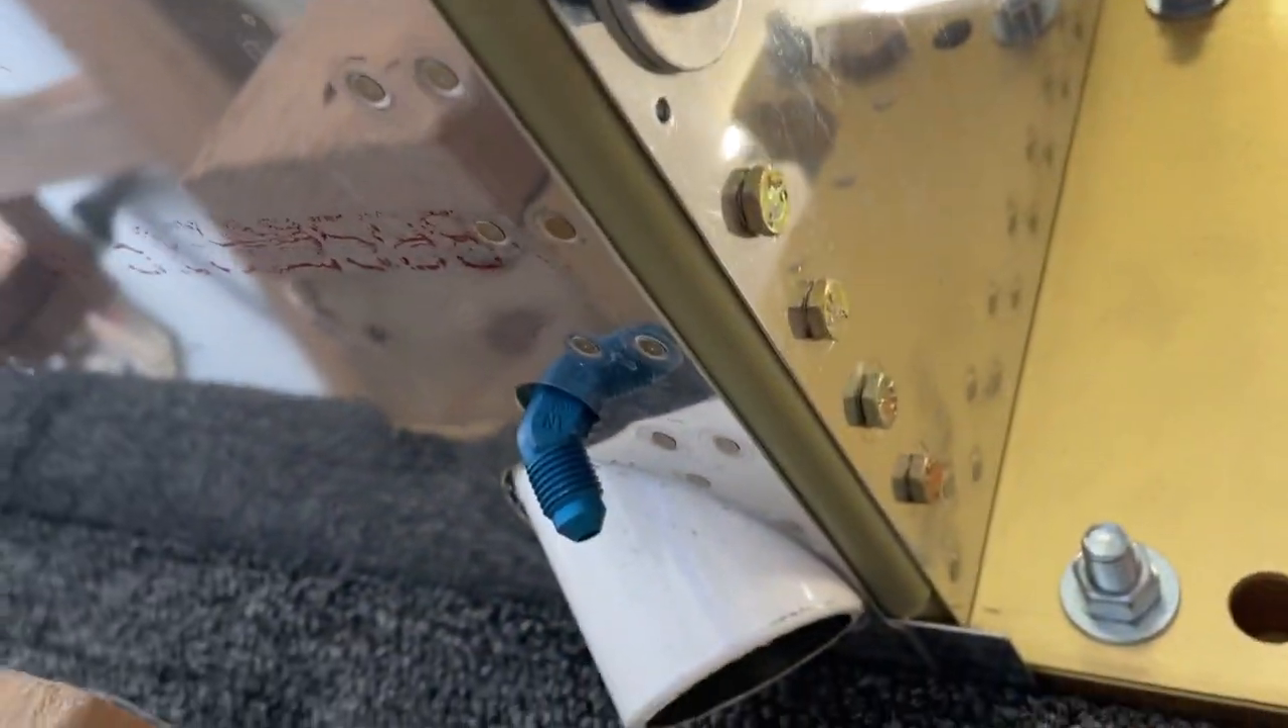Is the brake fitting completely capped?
No.